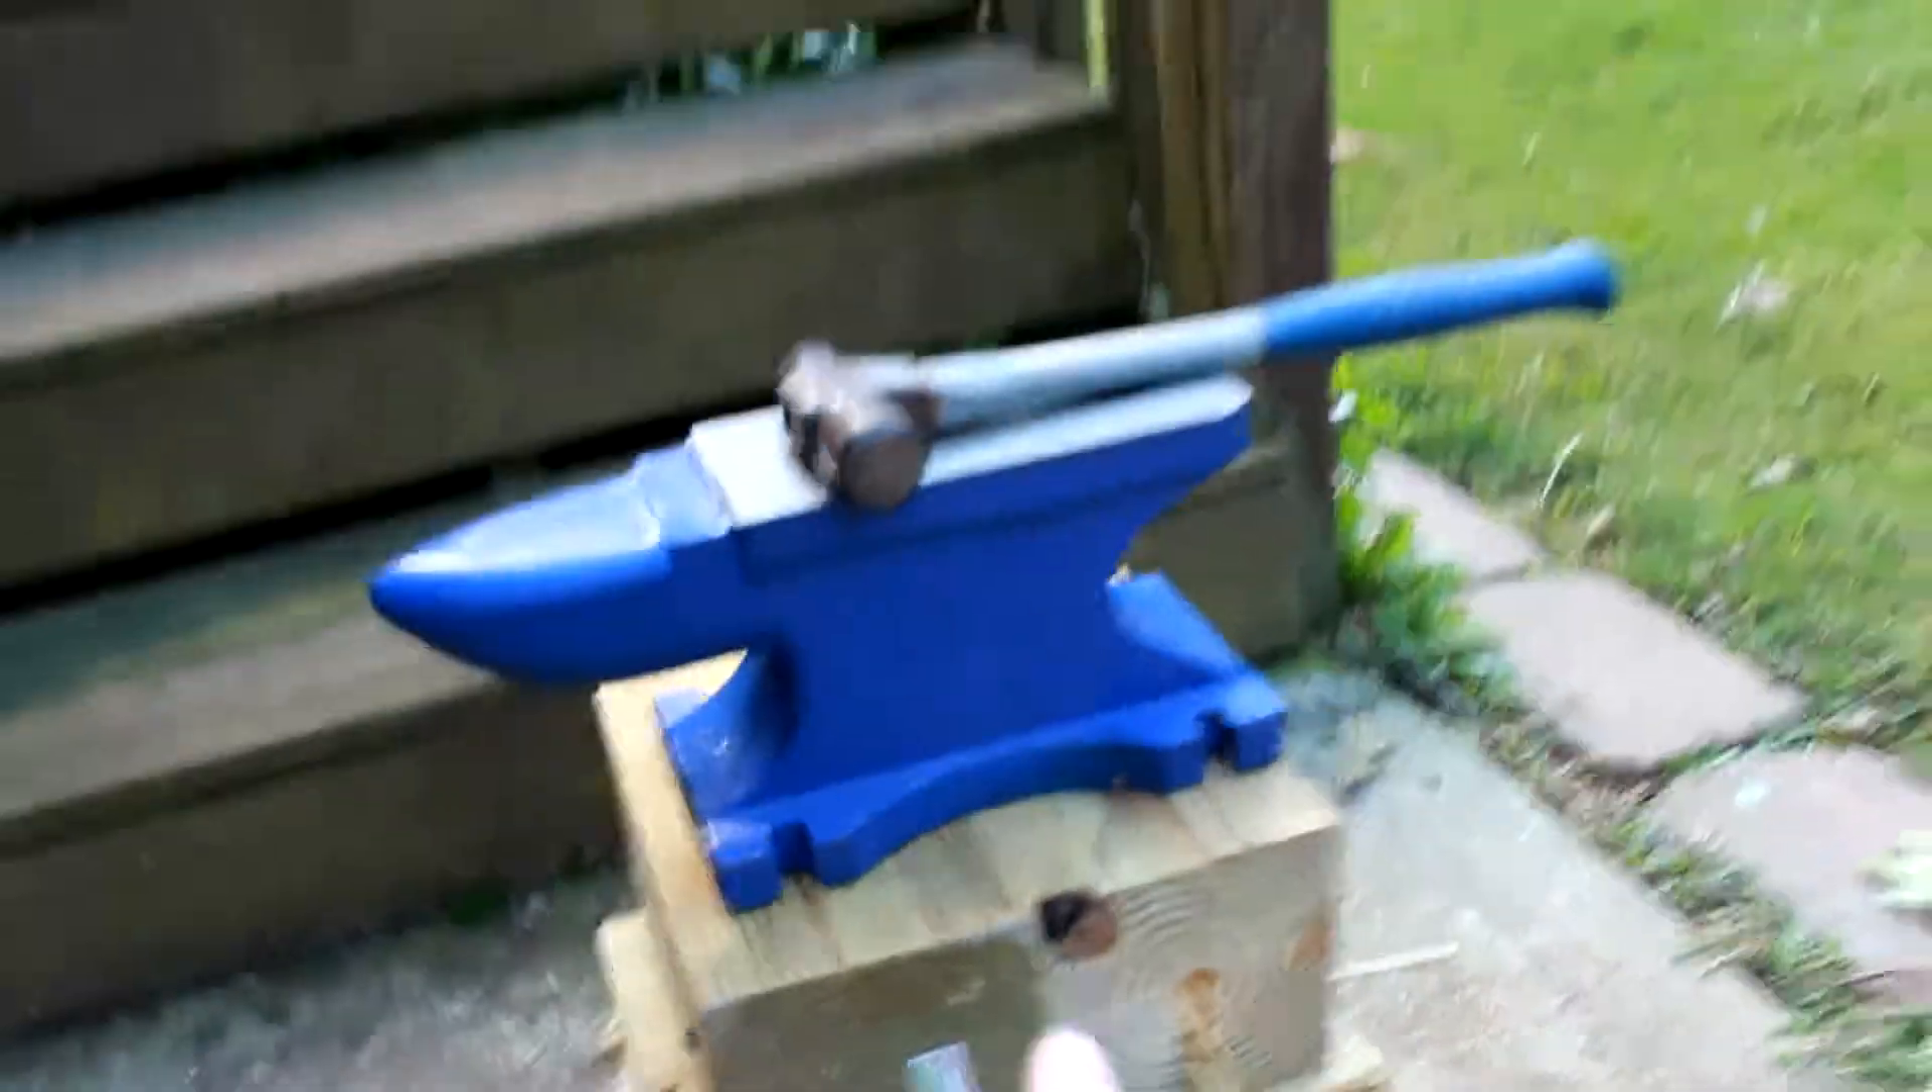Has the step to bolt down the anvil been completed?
No.